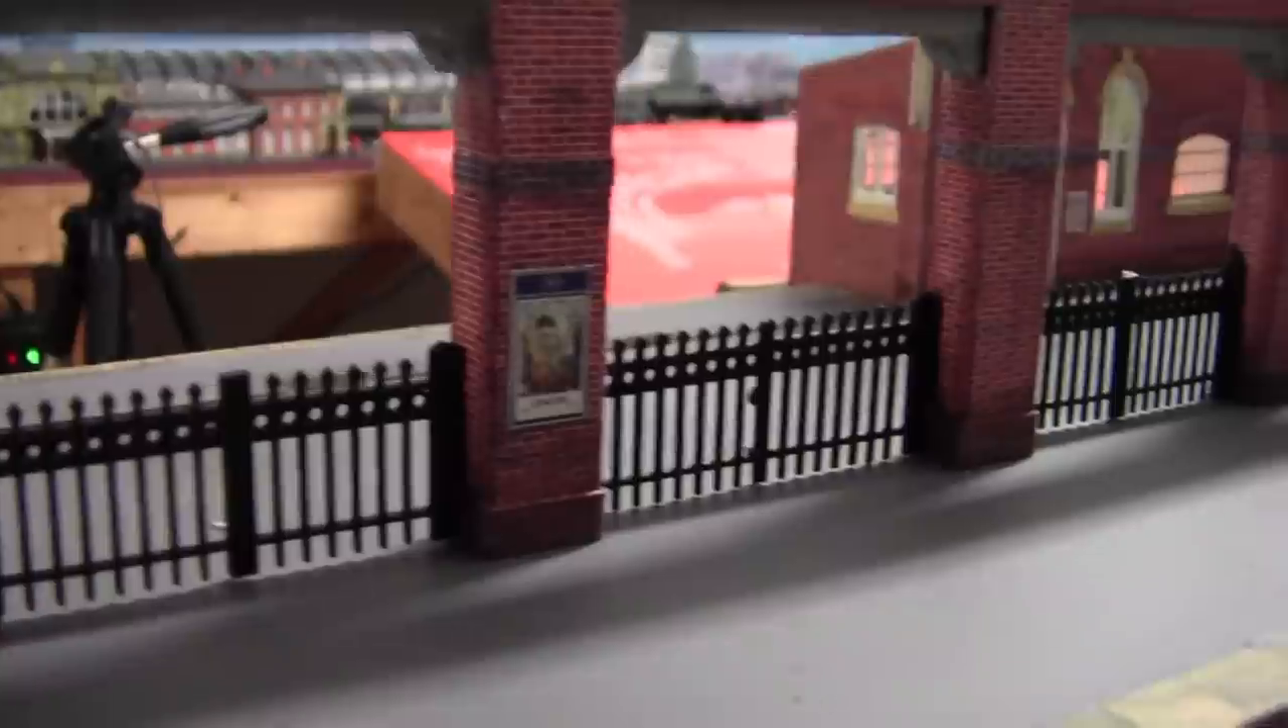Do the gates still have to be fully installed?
No.